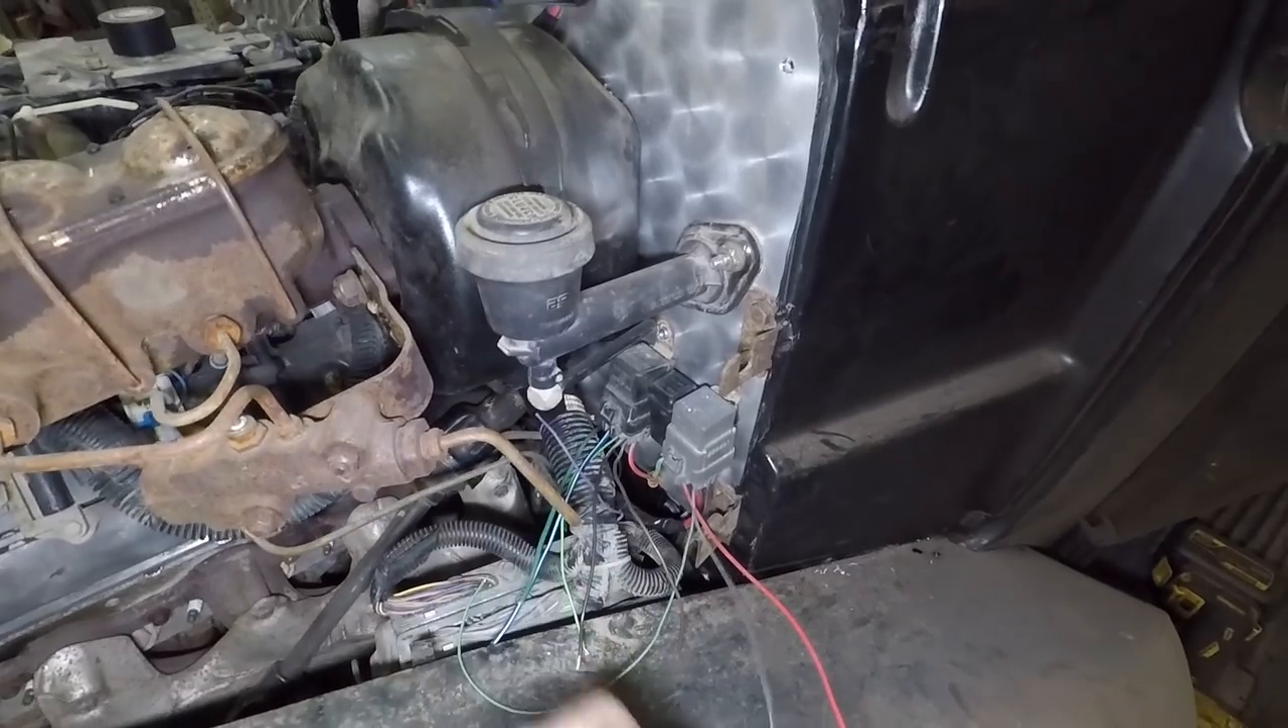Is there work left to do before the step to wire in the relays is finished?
Yes.